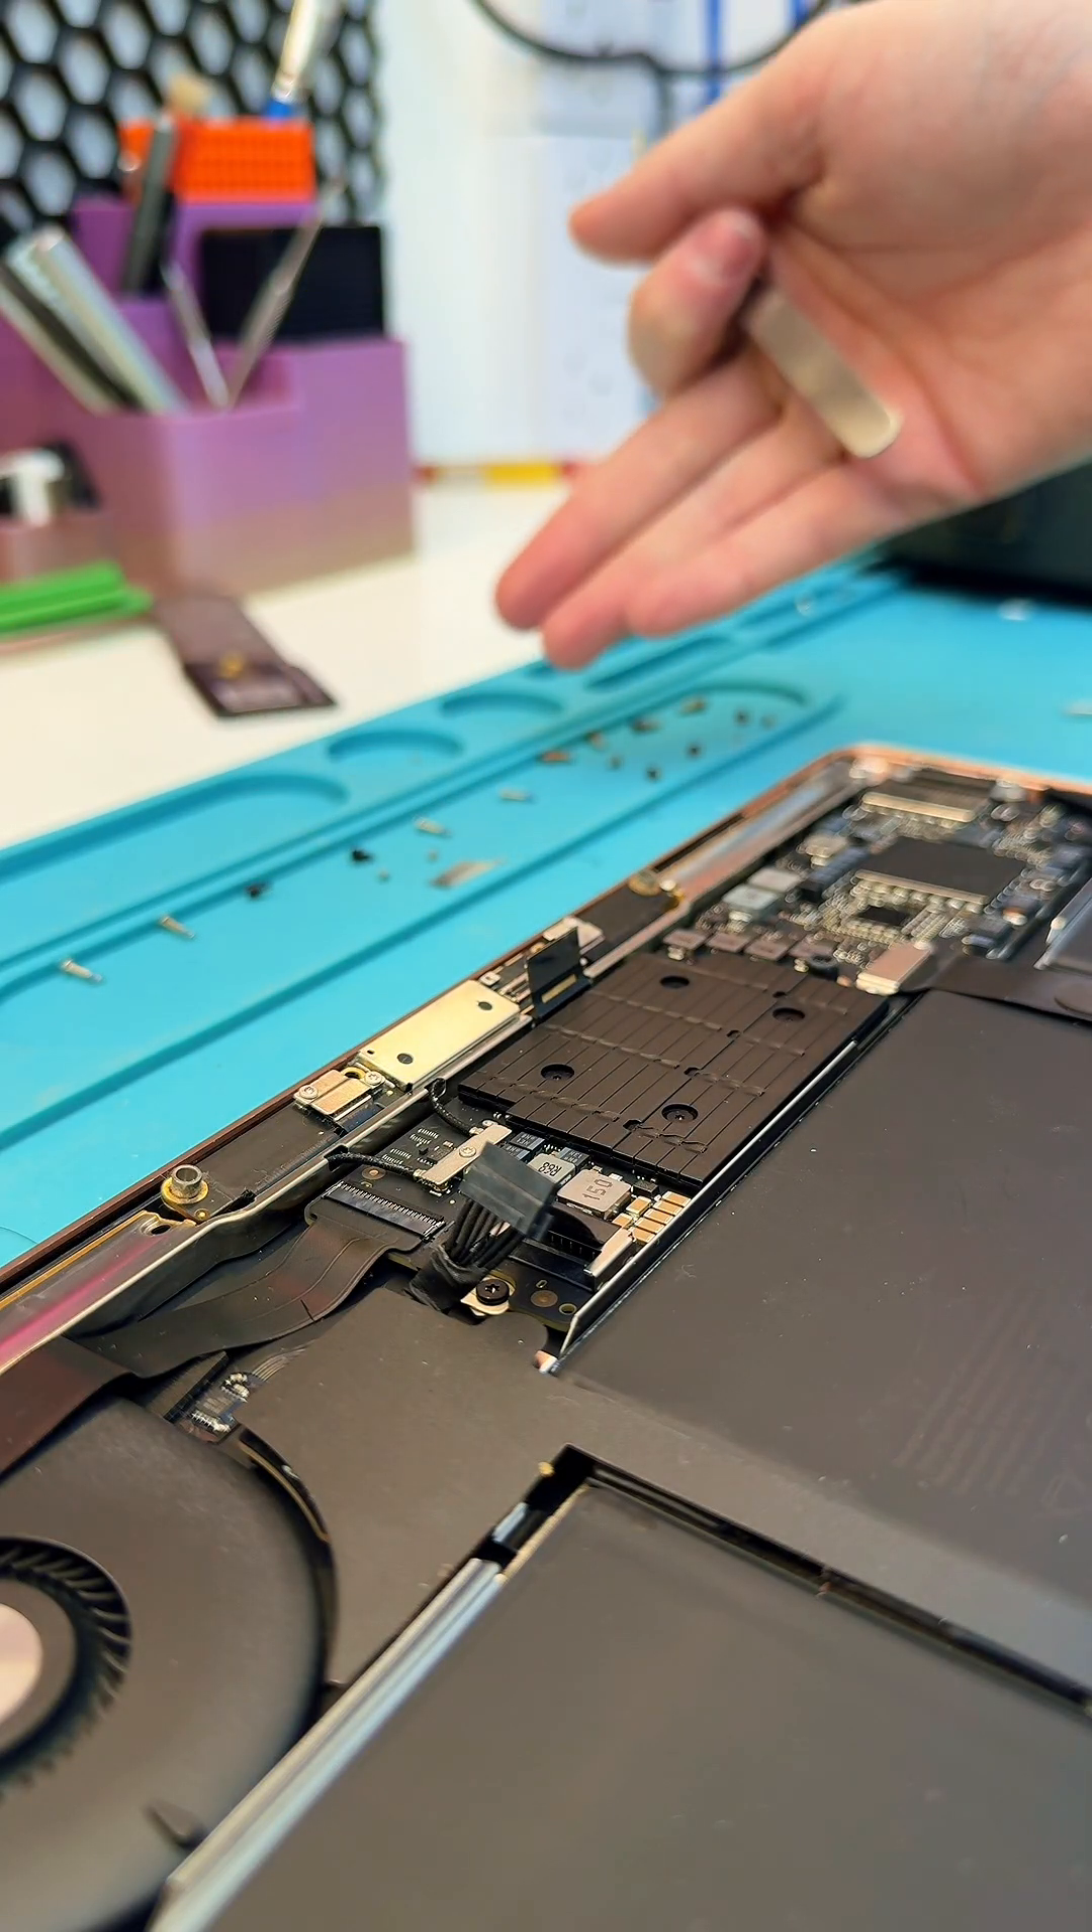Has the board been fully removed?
No.